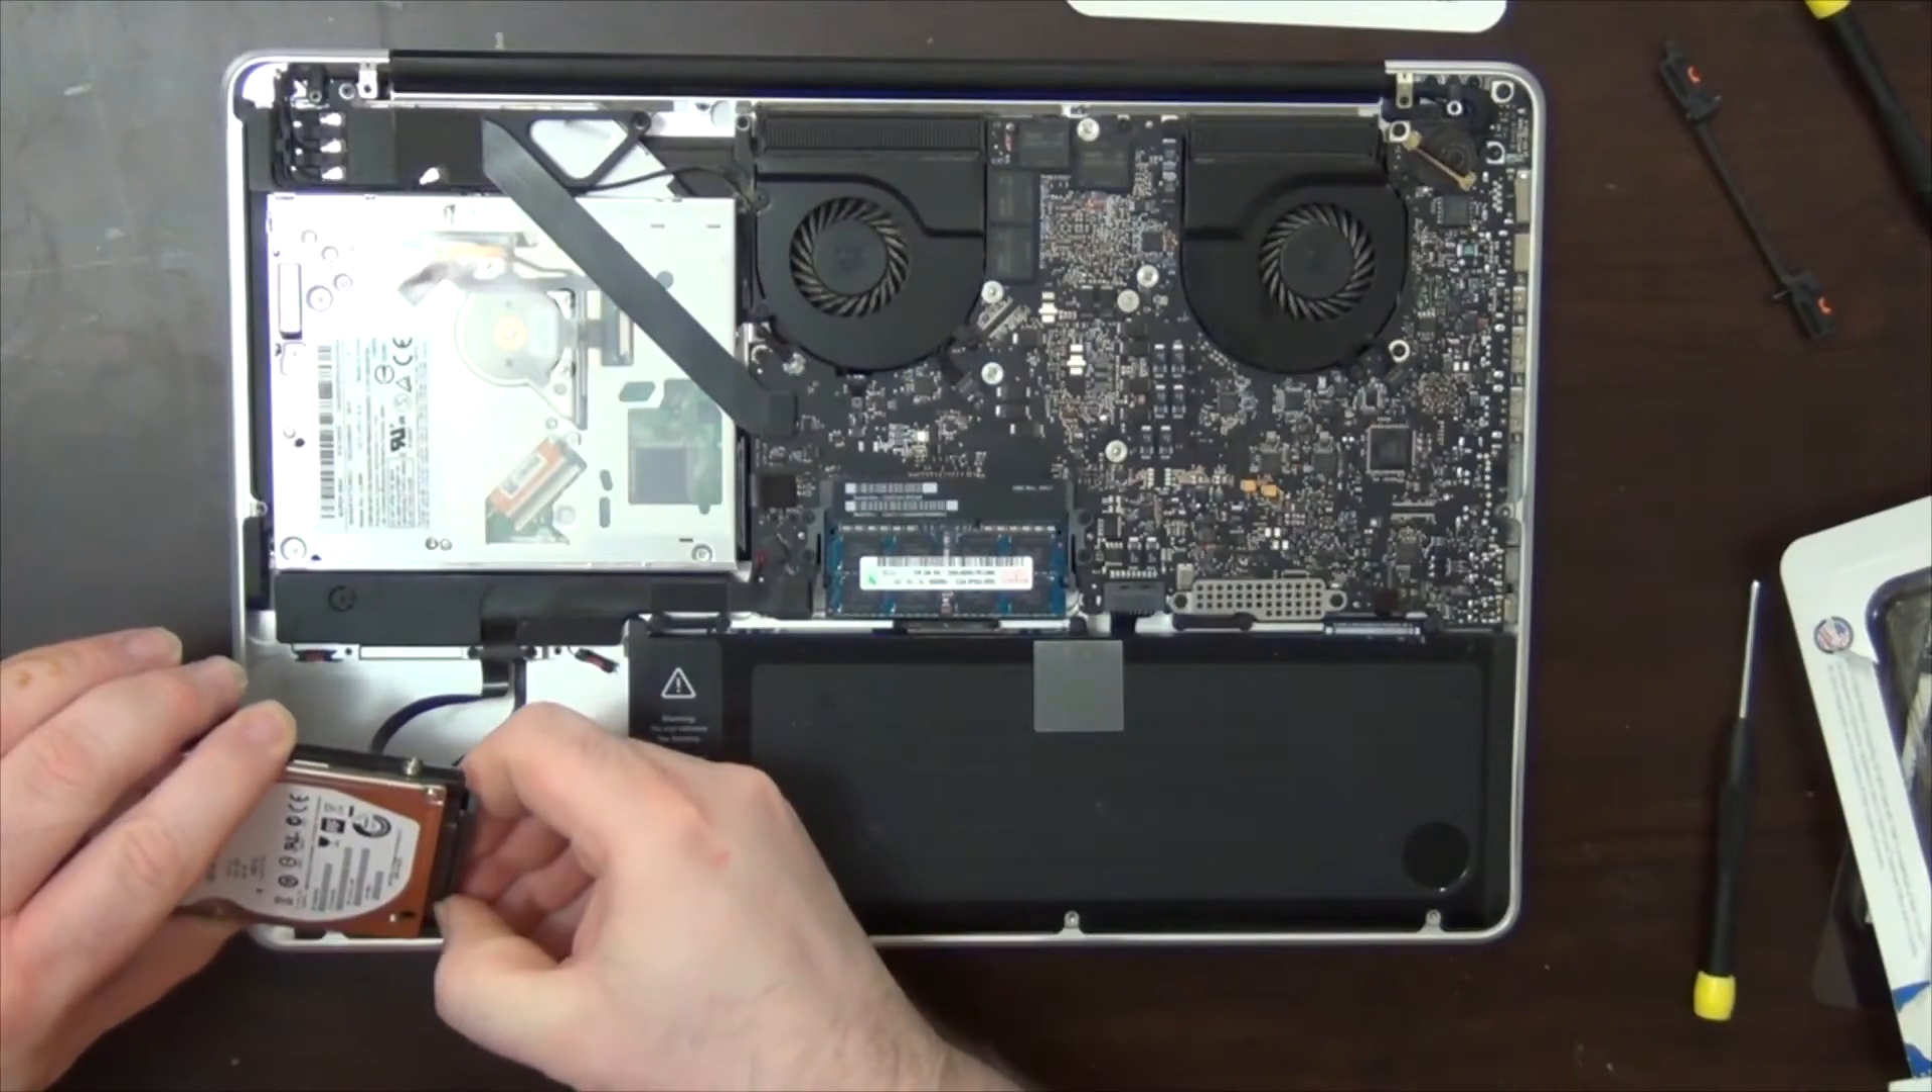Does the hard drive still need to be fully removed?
Yes.